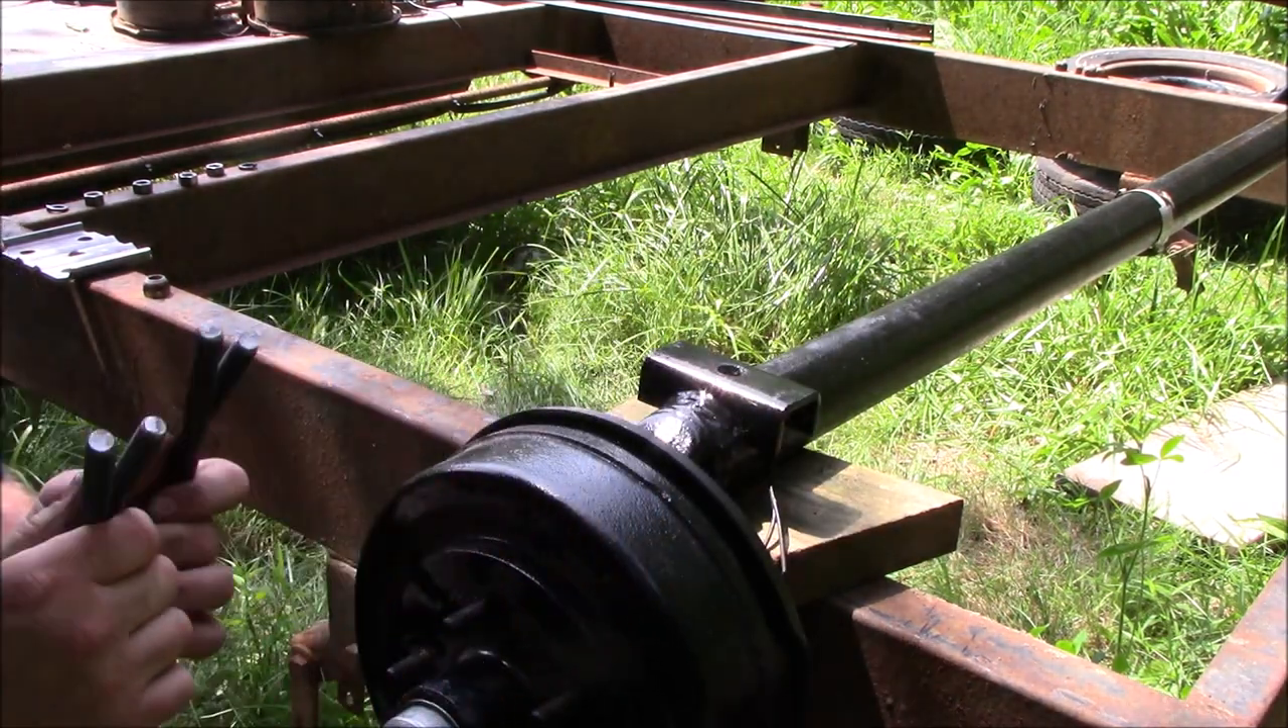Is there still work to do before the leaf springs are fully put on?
Yes.